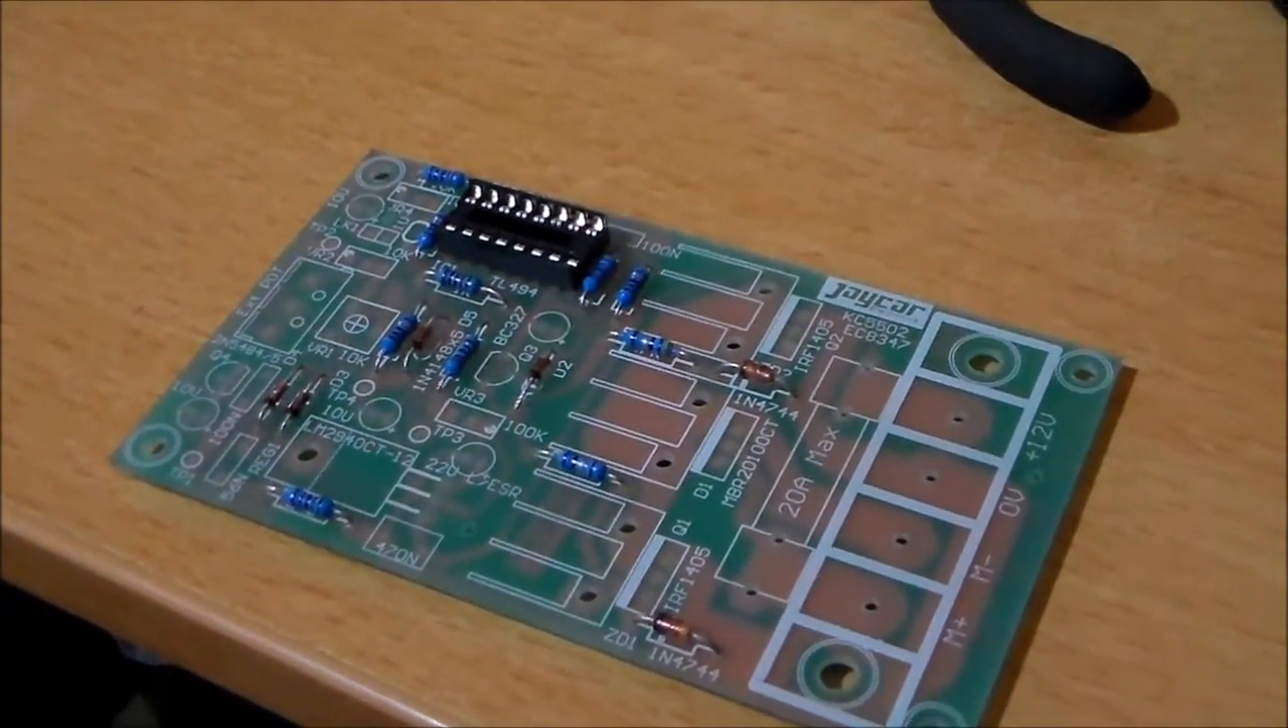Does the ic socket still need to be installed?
No.